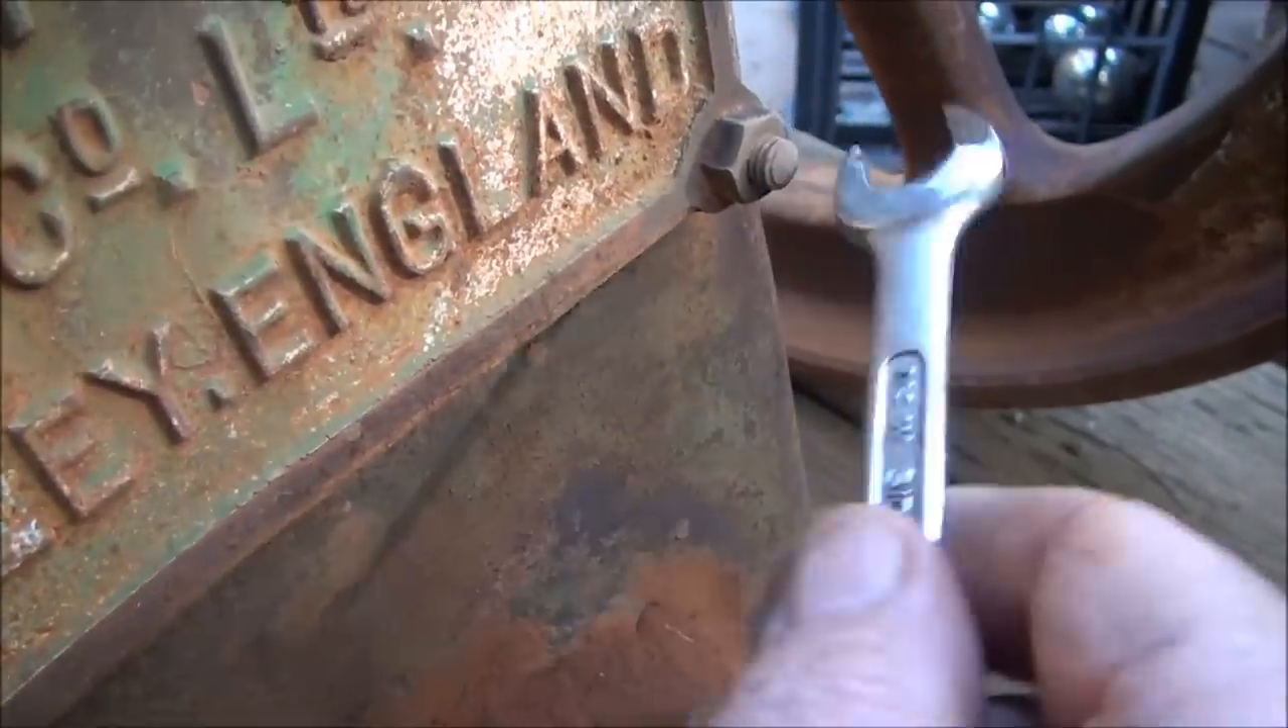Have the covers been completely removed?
No.